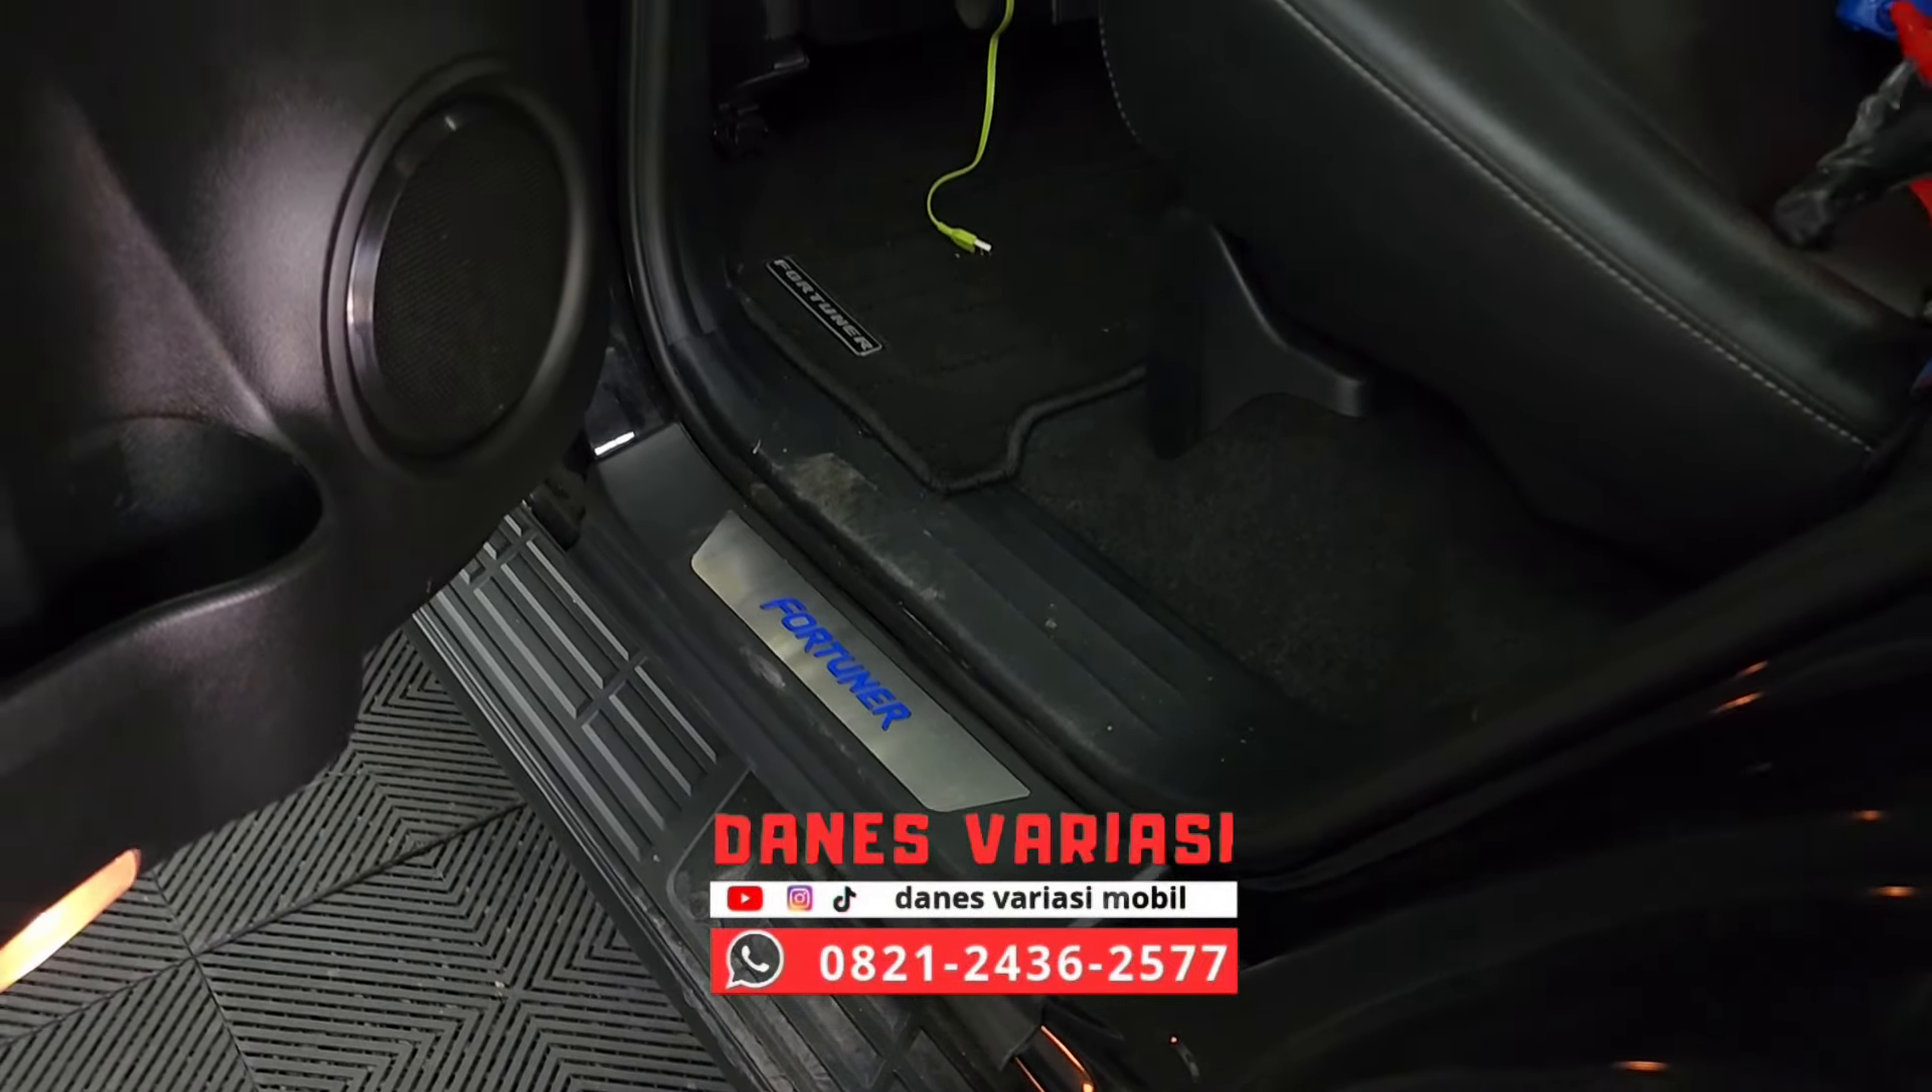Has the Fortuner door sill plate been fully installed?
Yes.